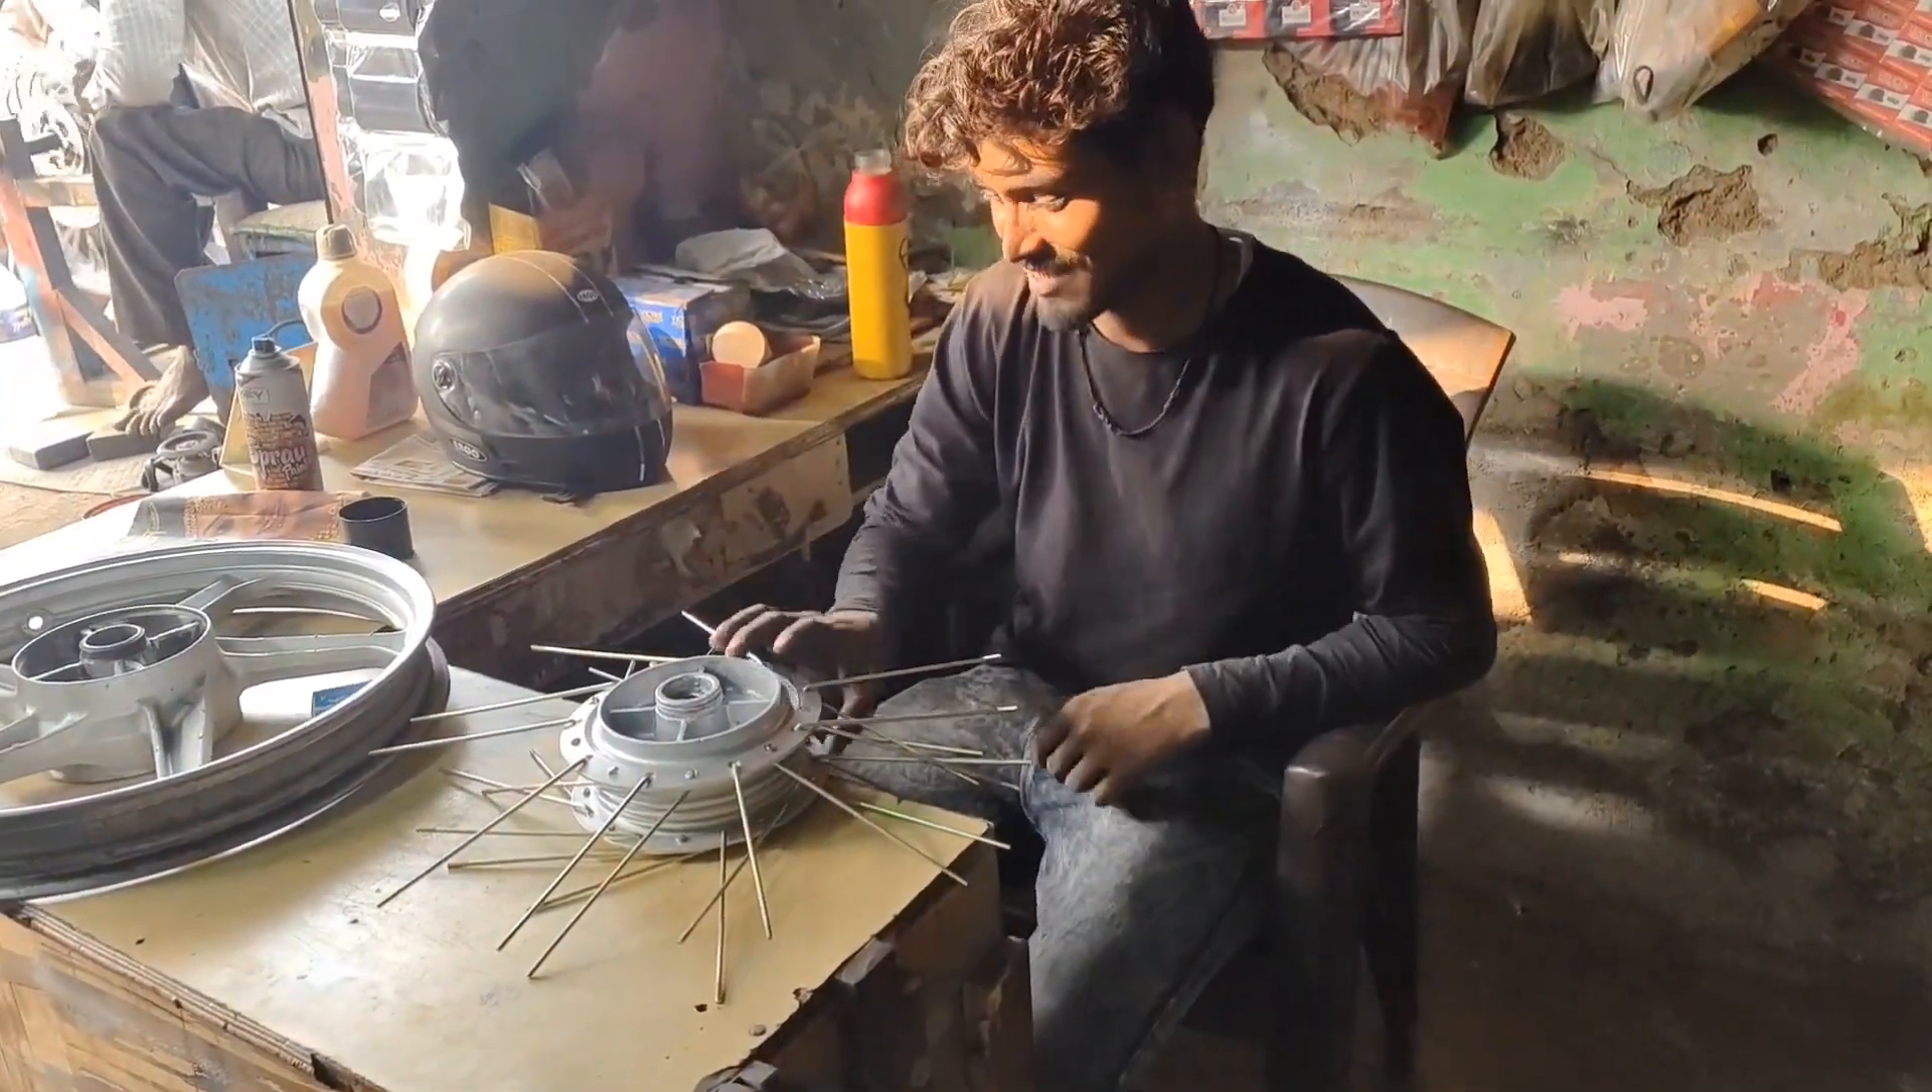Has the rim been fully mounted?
No.